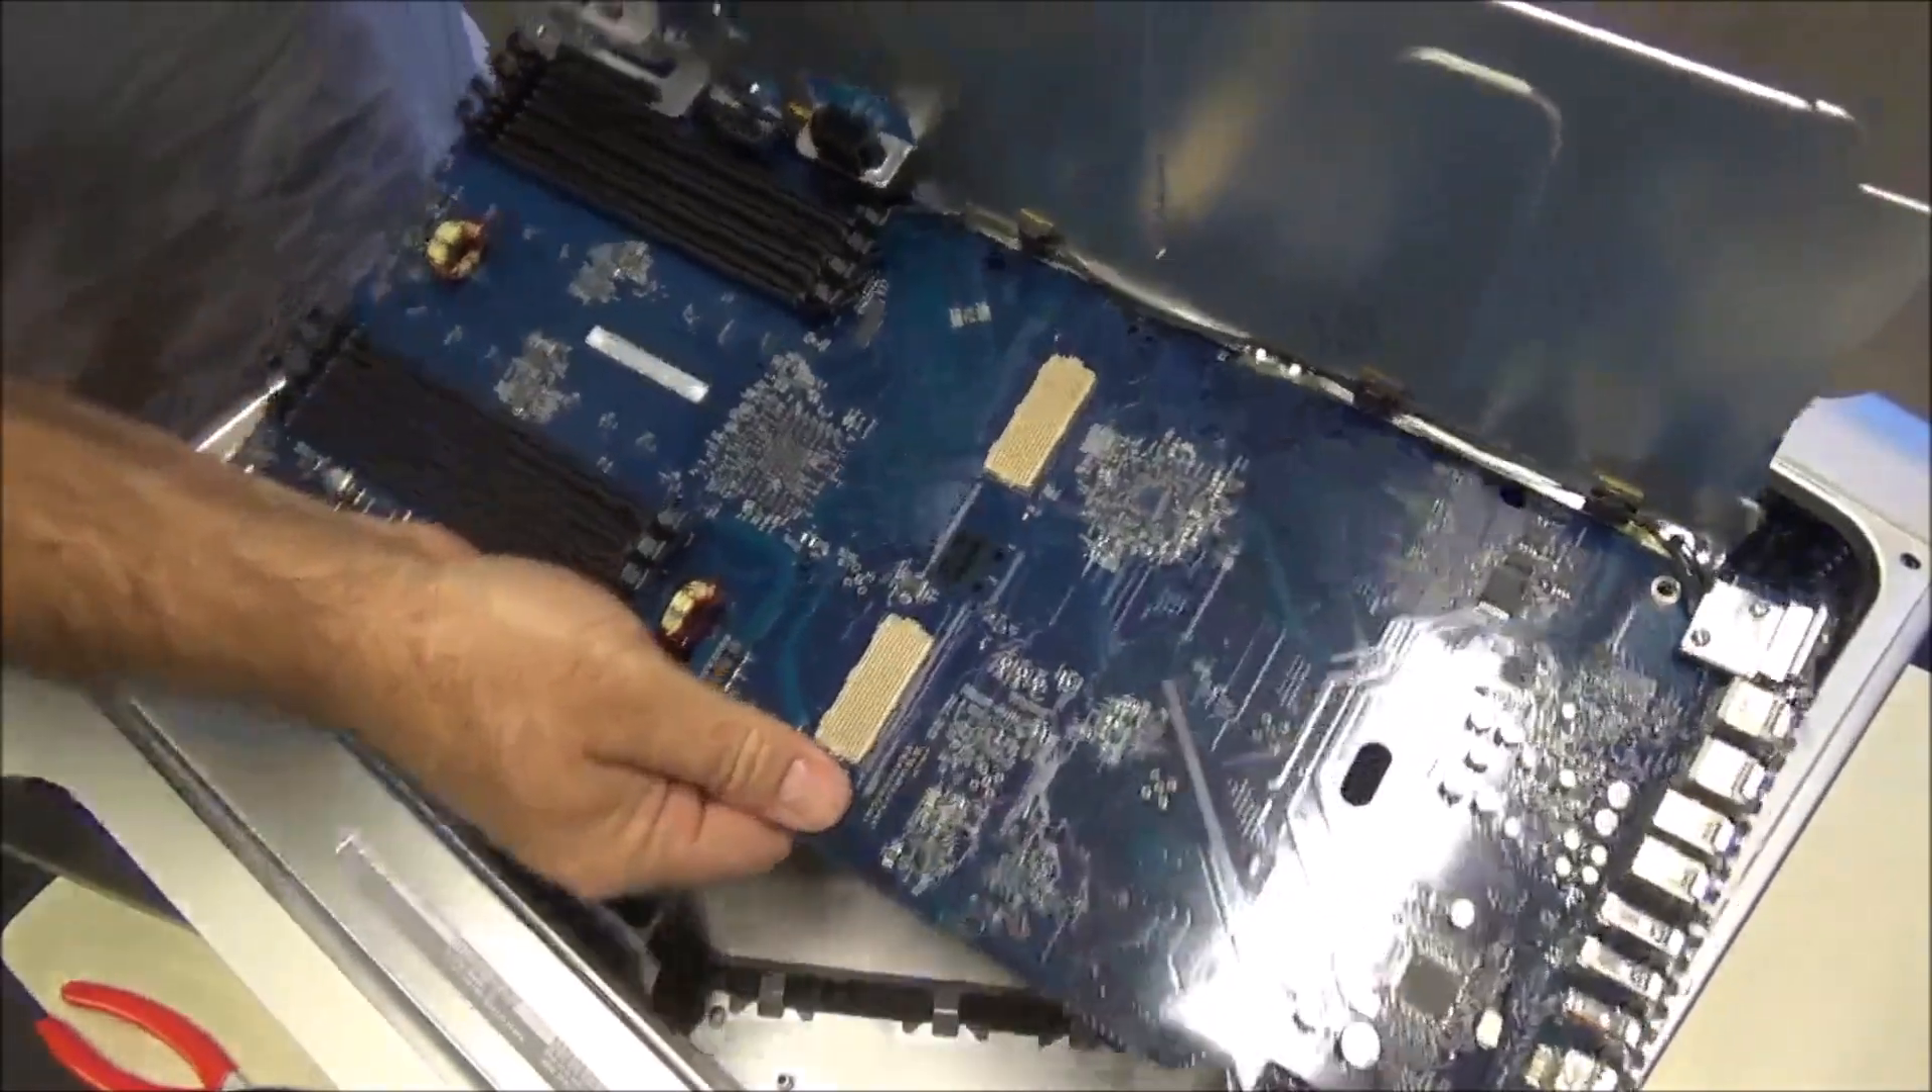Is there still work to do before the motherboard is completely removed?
Yes.